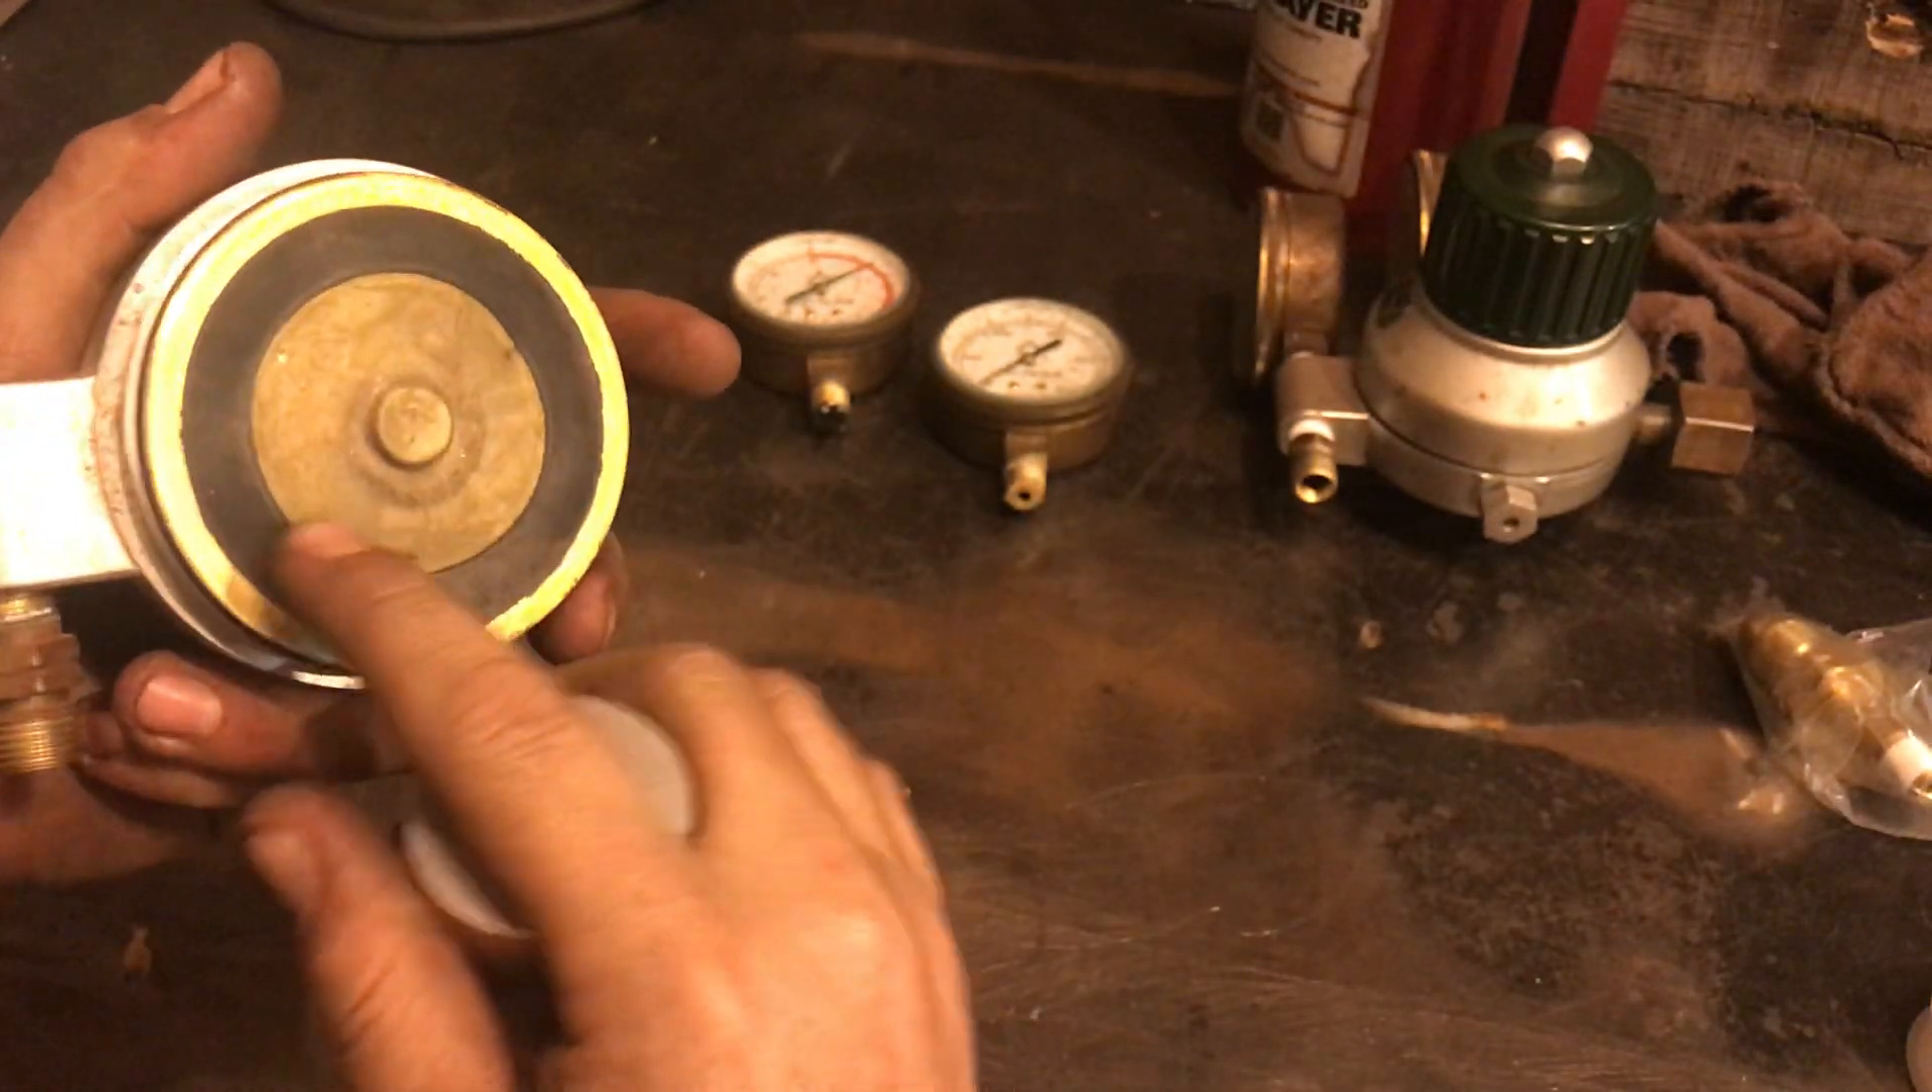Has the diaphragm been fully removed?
No.